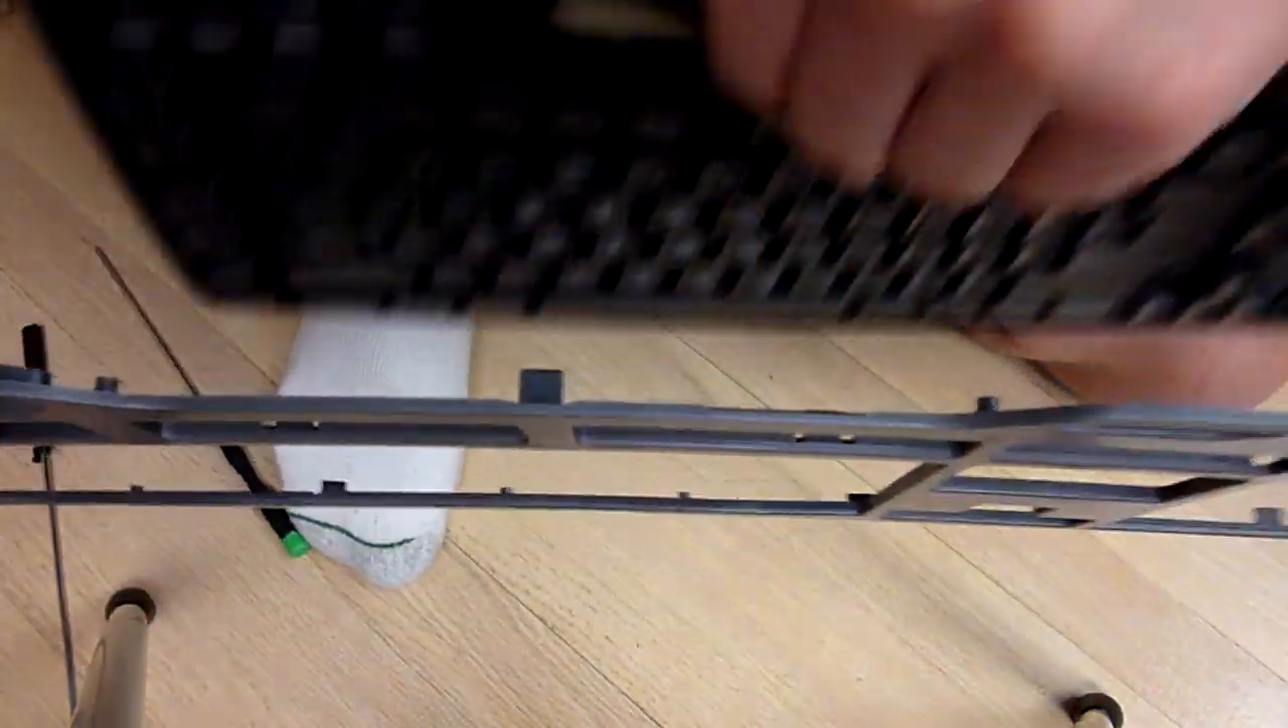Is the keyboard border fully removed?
Yes.